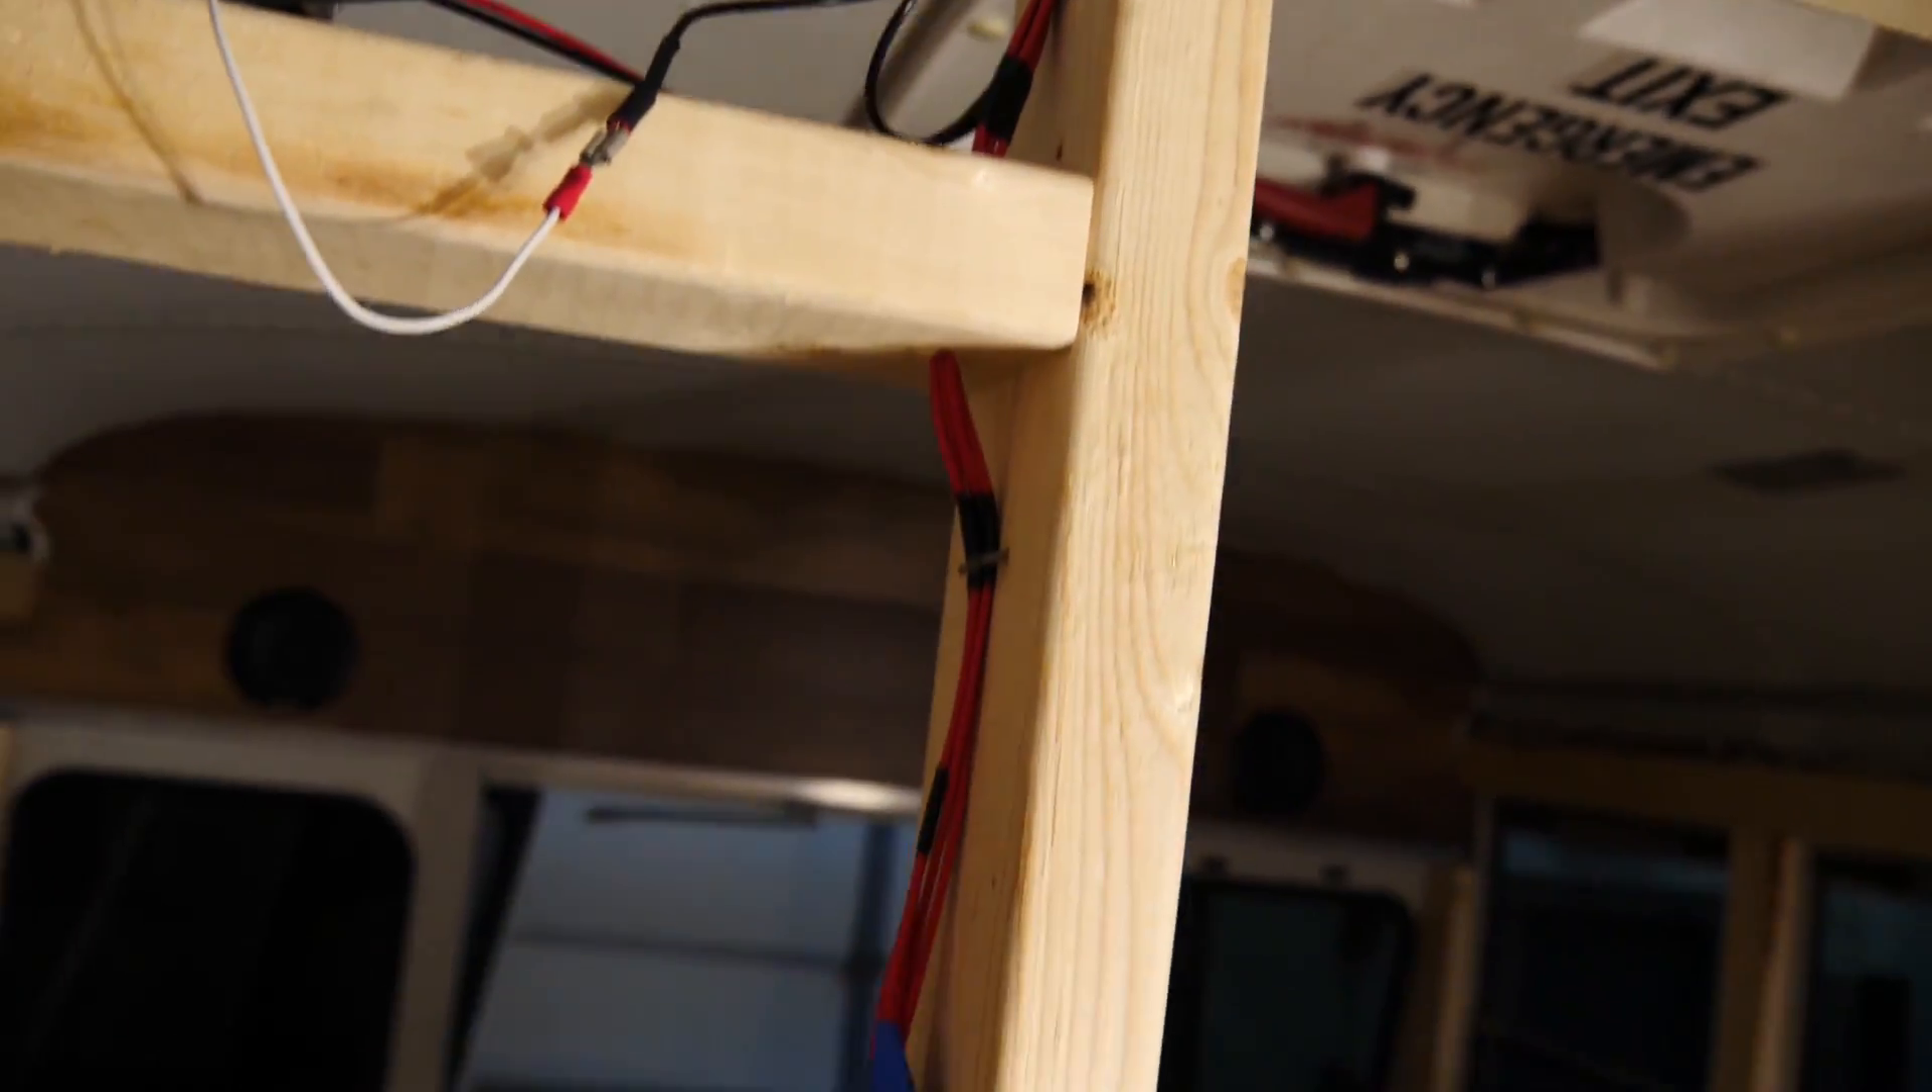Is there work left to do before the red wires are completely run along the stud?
No.